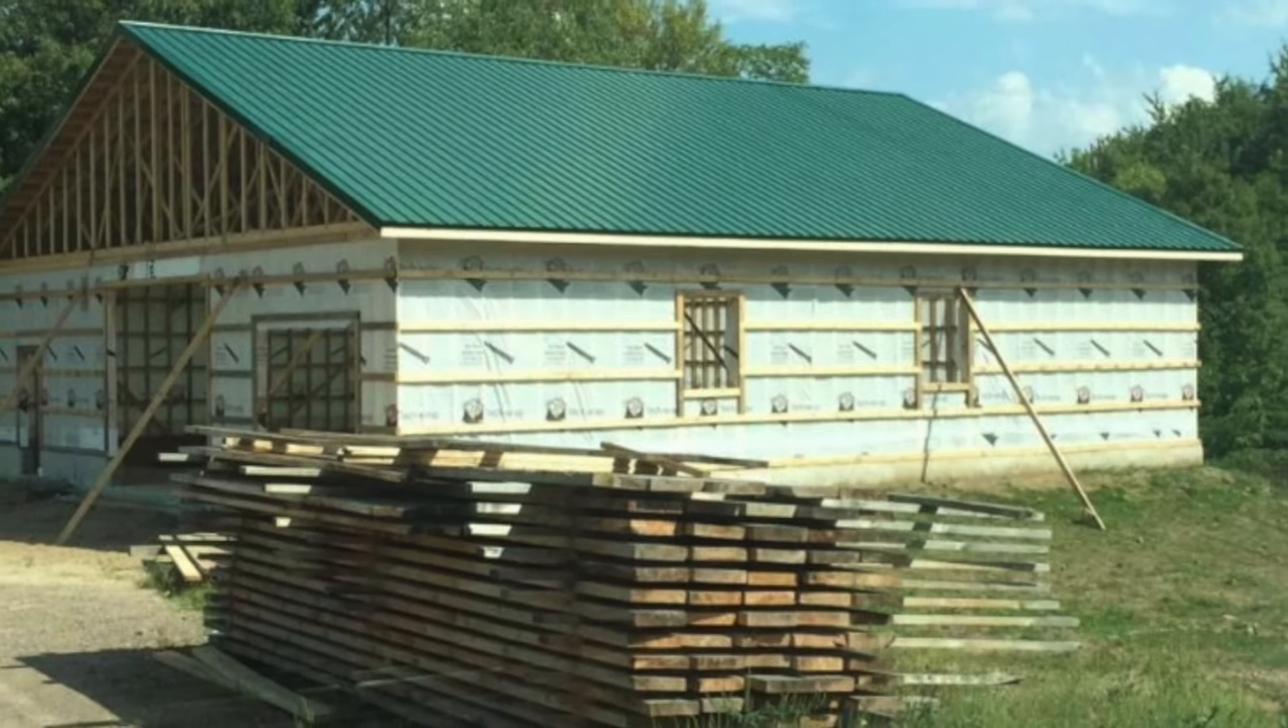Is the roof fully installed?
Yes.